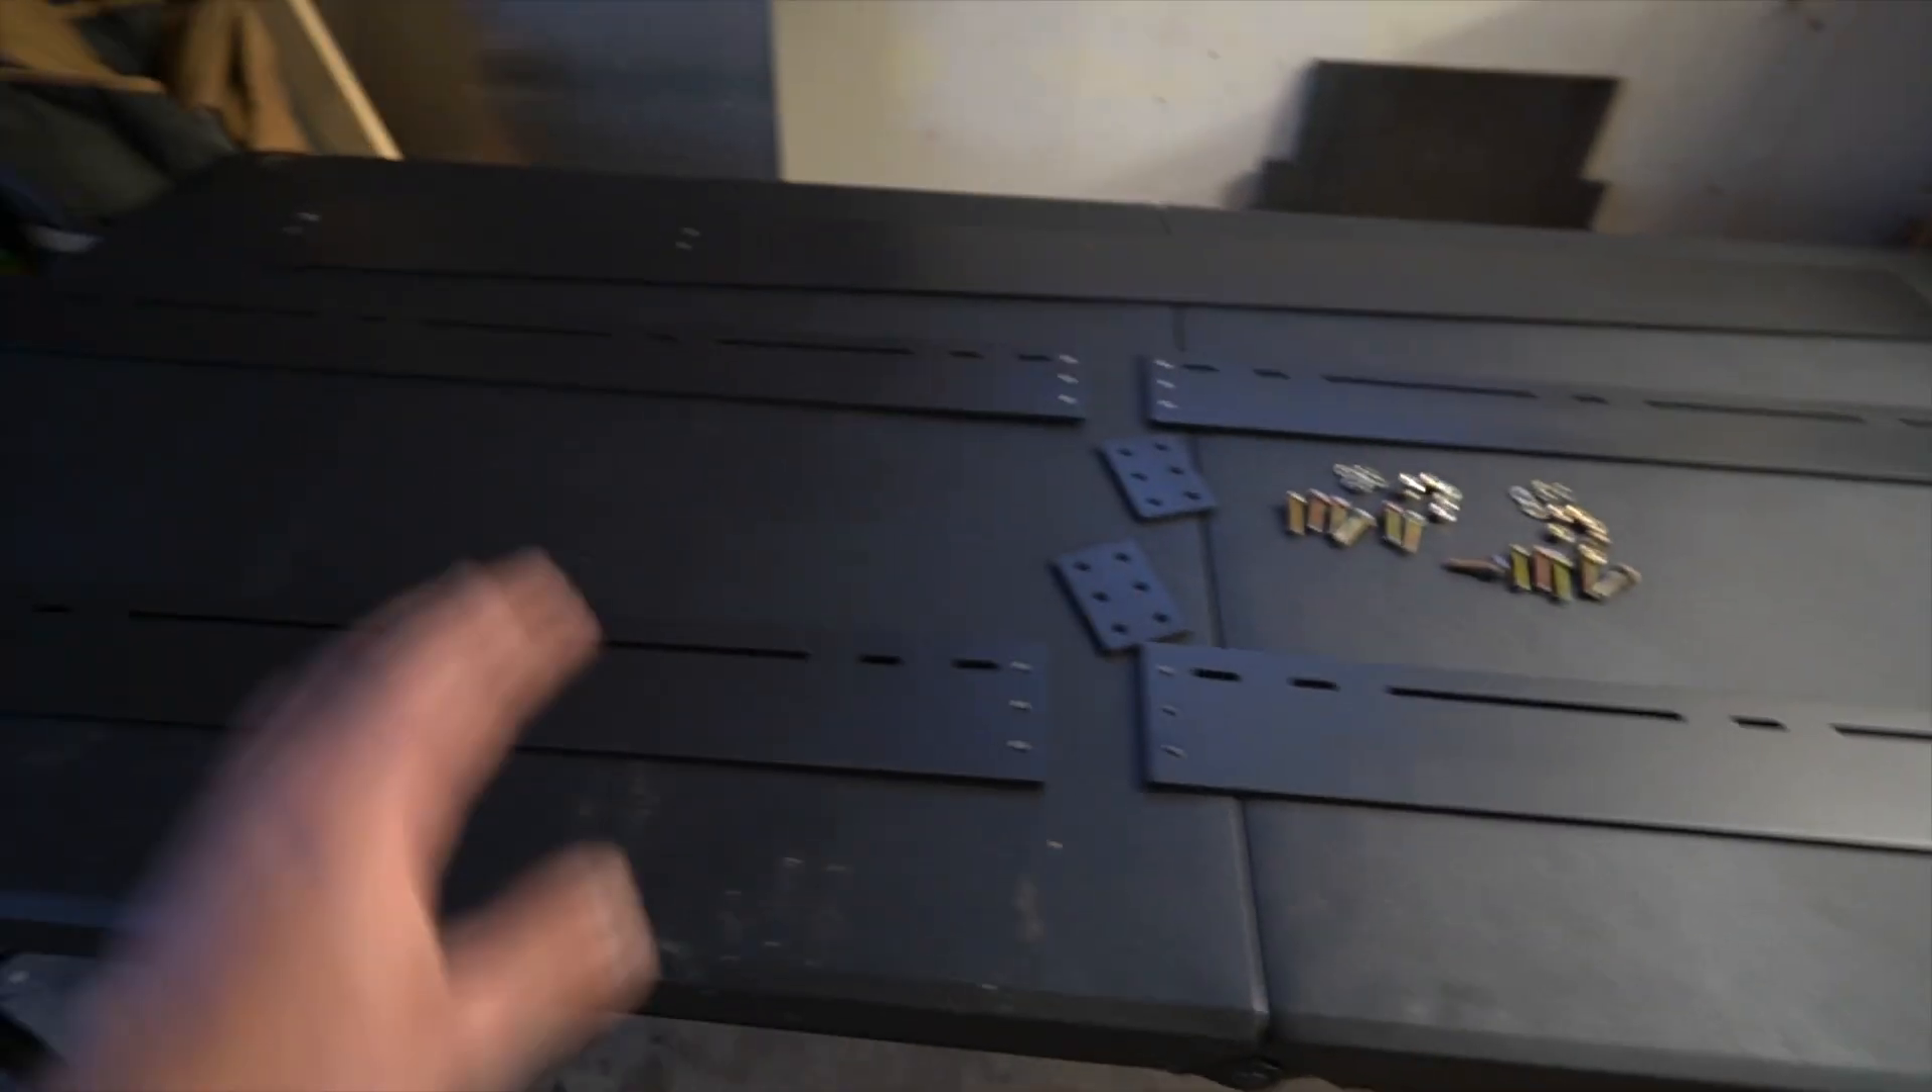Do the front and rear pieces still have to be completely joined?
Yes.